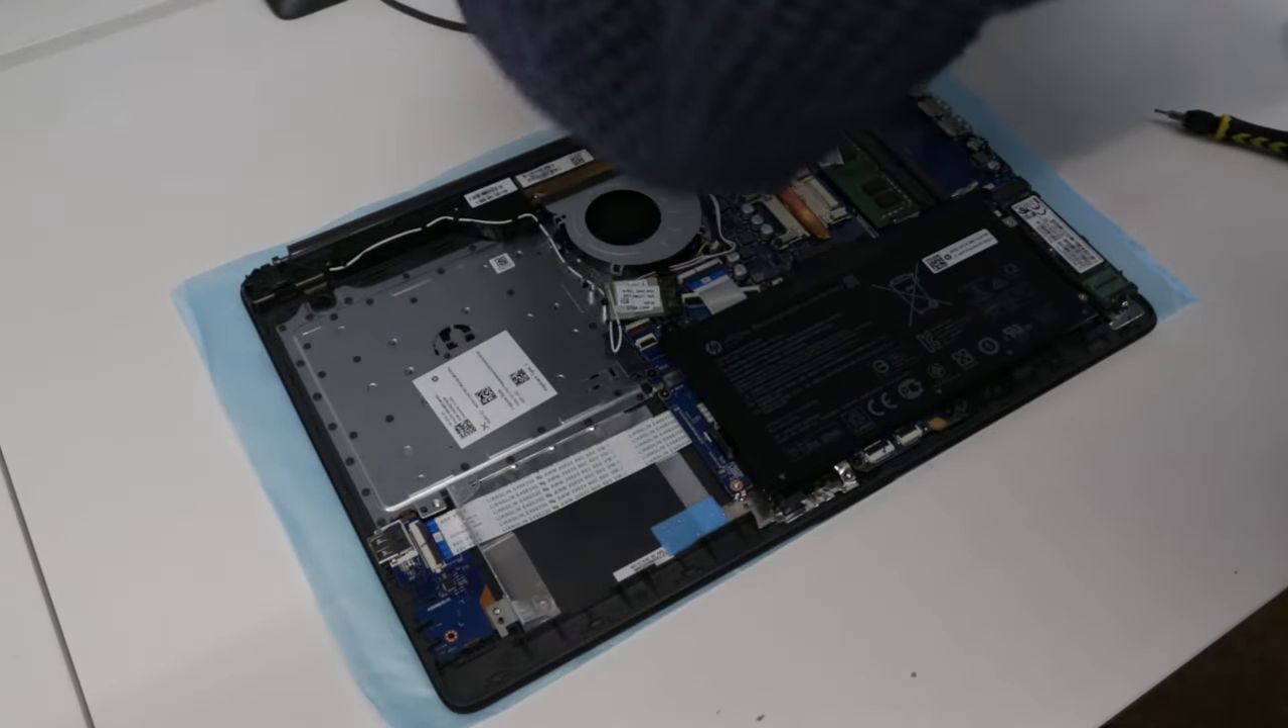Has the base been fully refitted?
No.